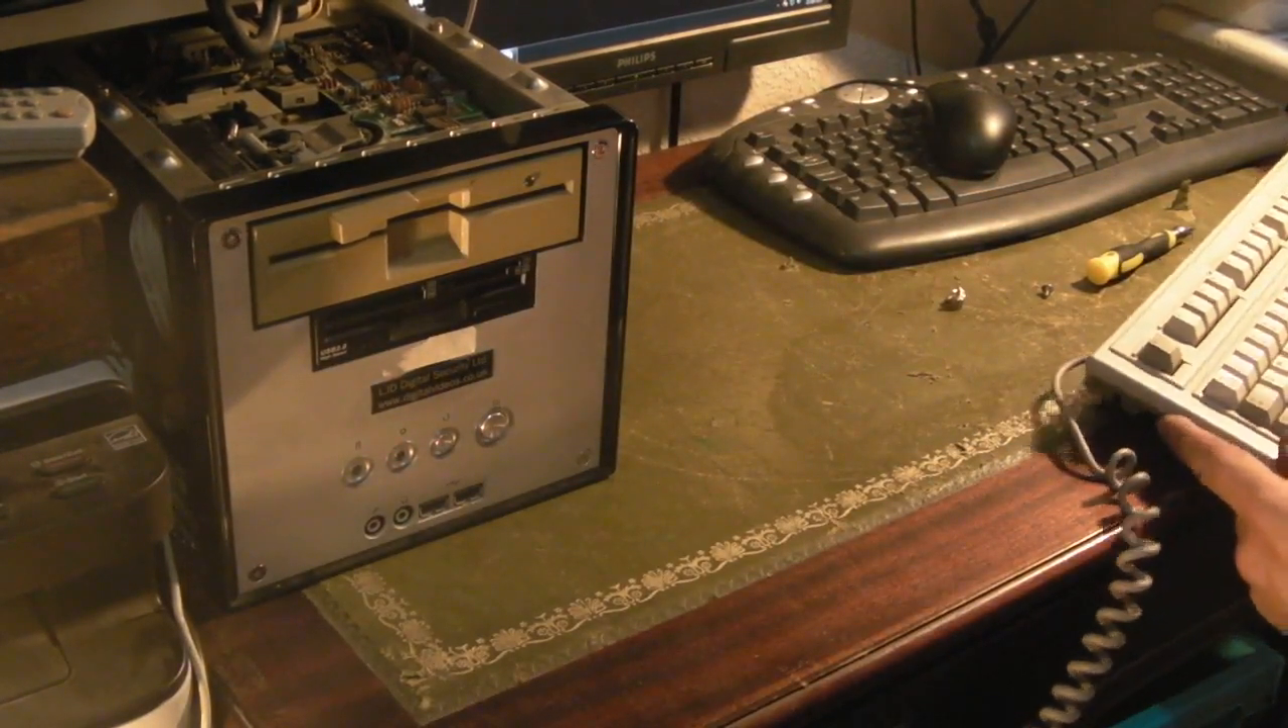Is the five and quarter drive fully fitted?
Yes.